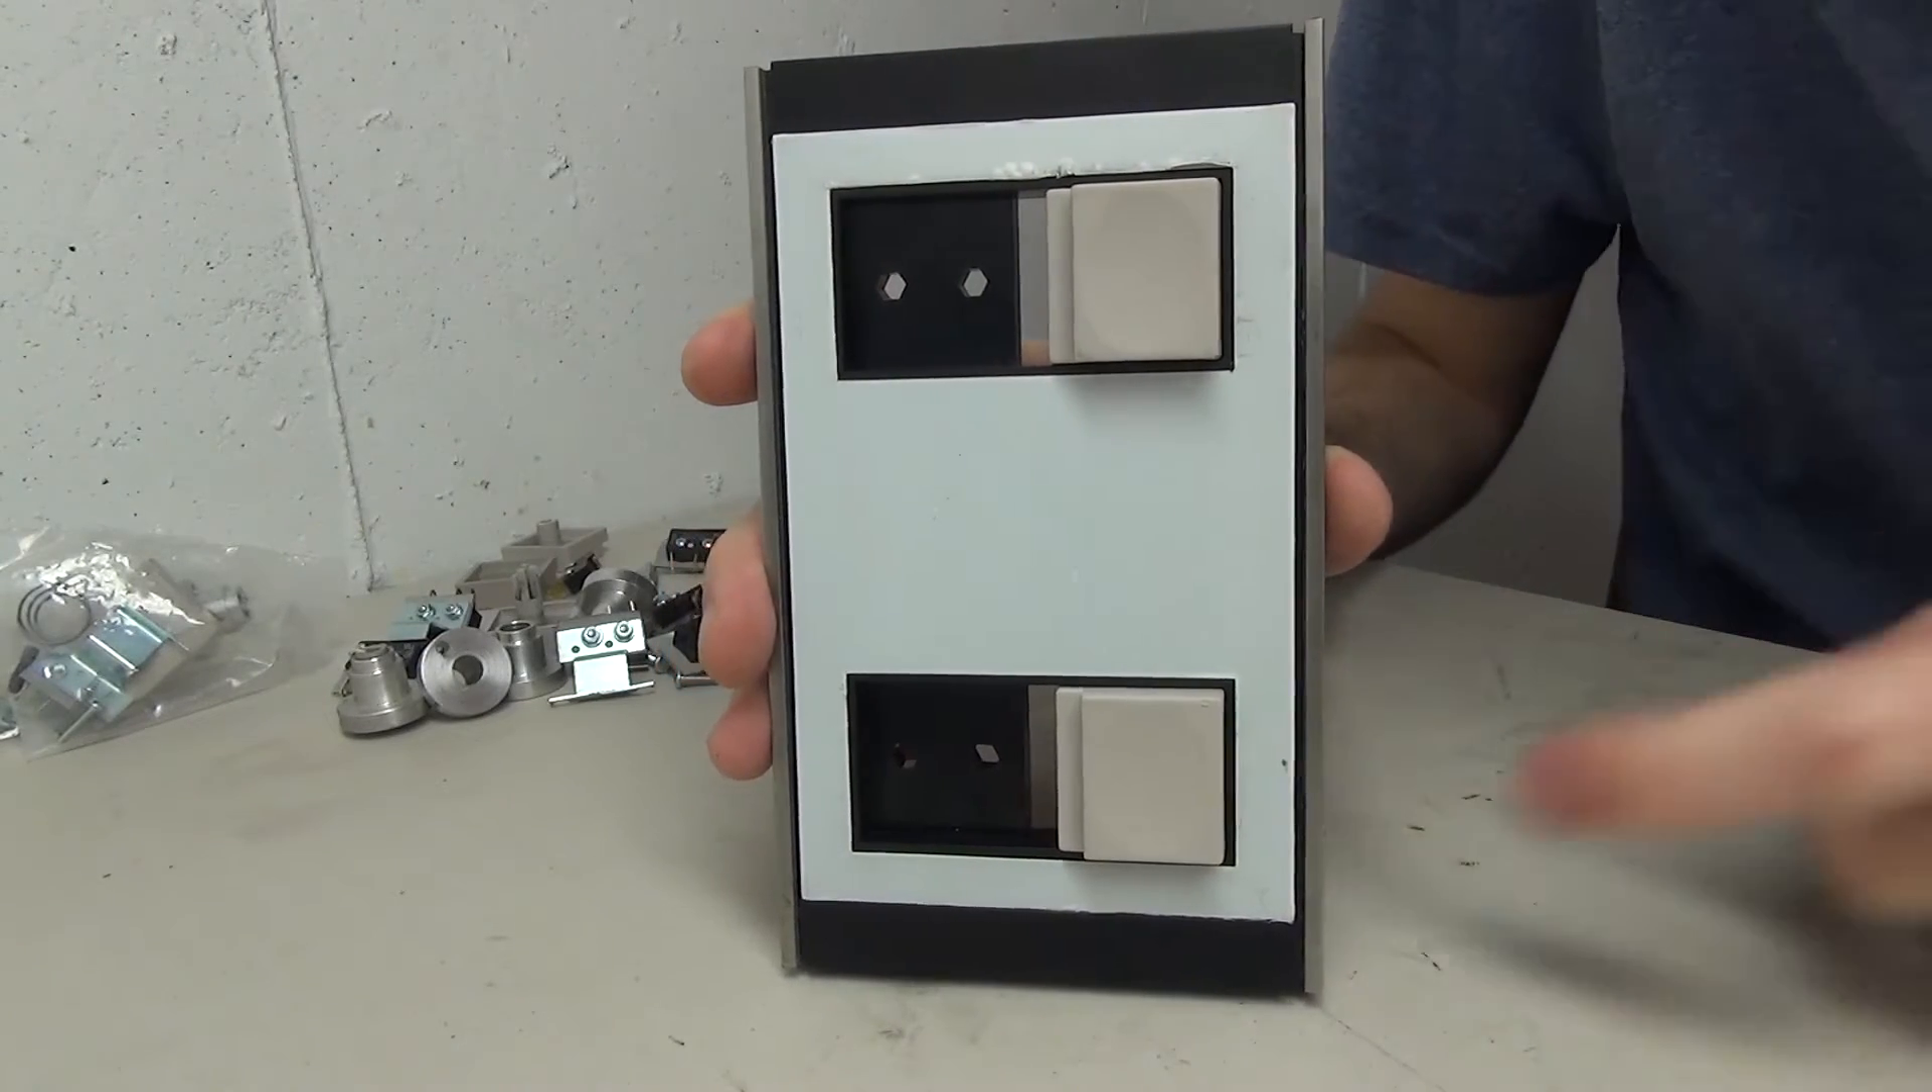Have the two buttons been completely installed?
Yes.